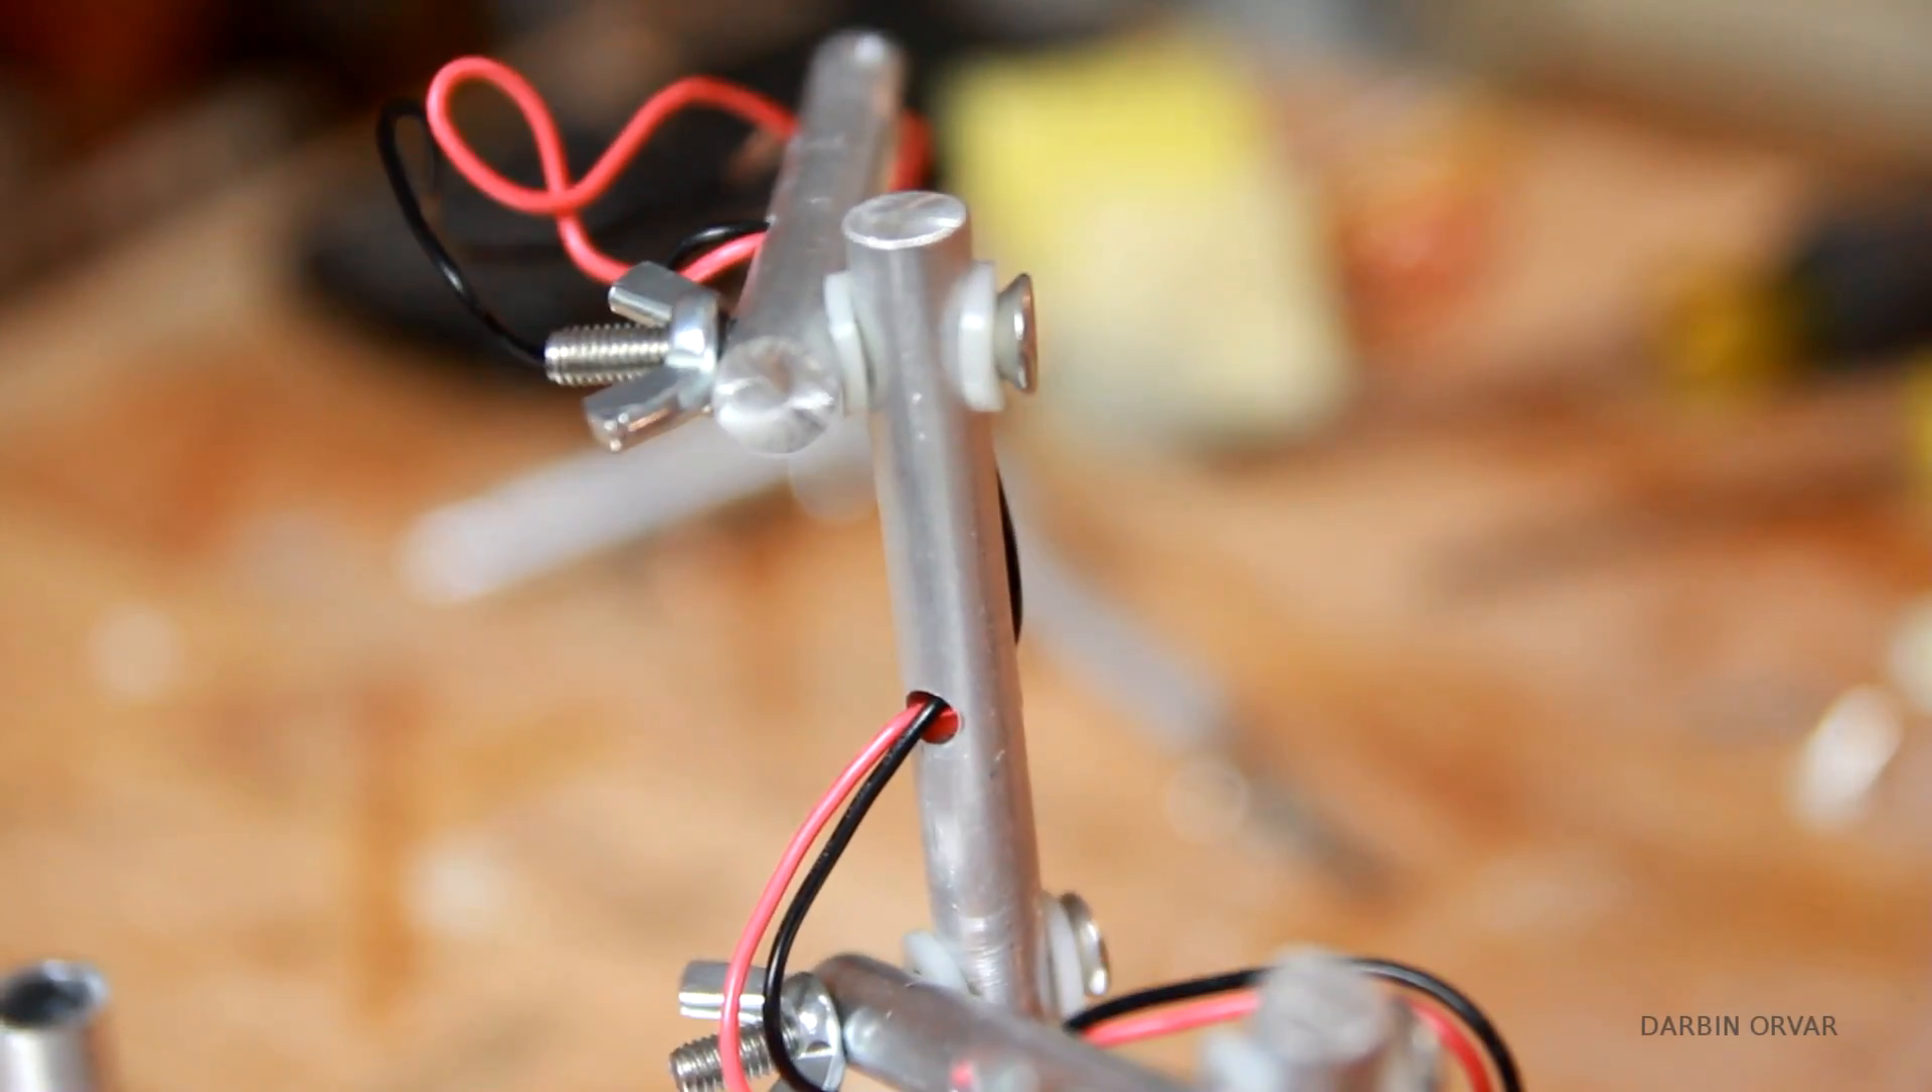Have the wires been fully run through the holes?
Yes.